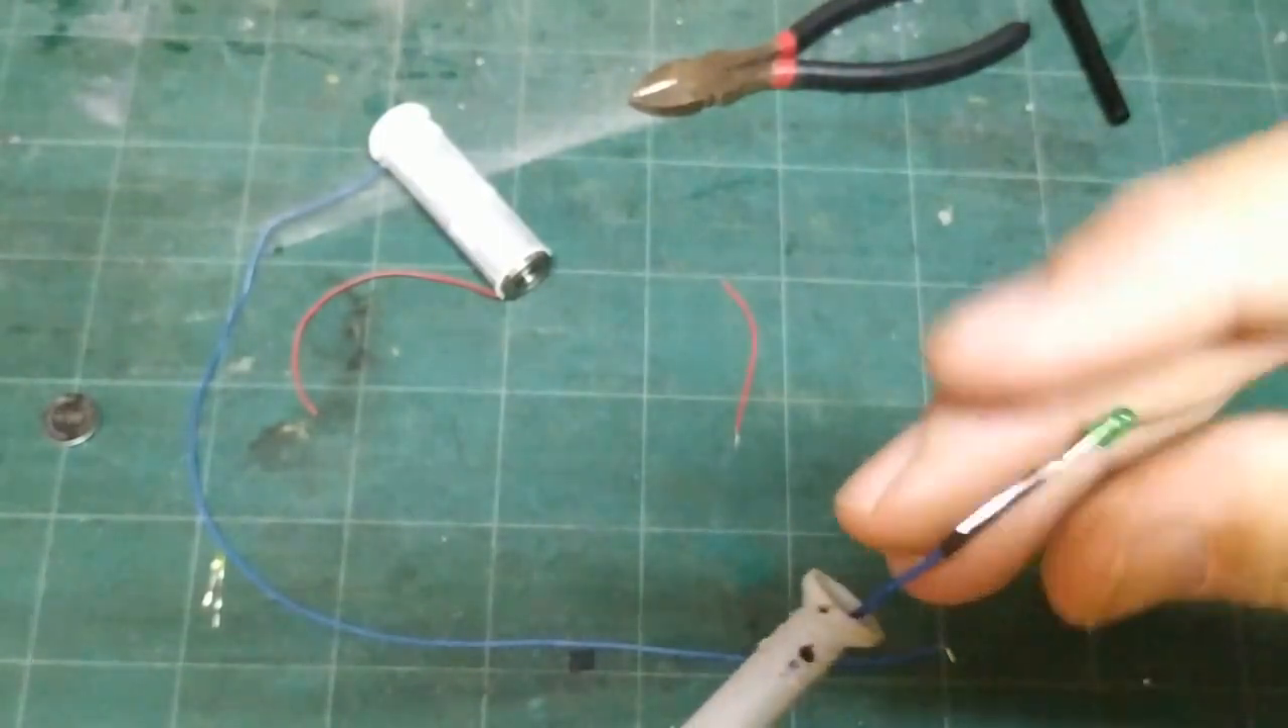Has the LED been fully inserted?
No.